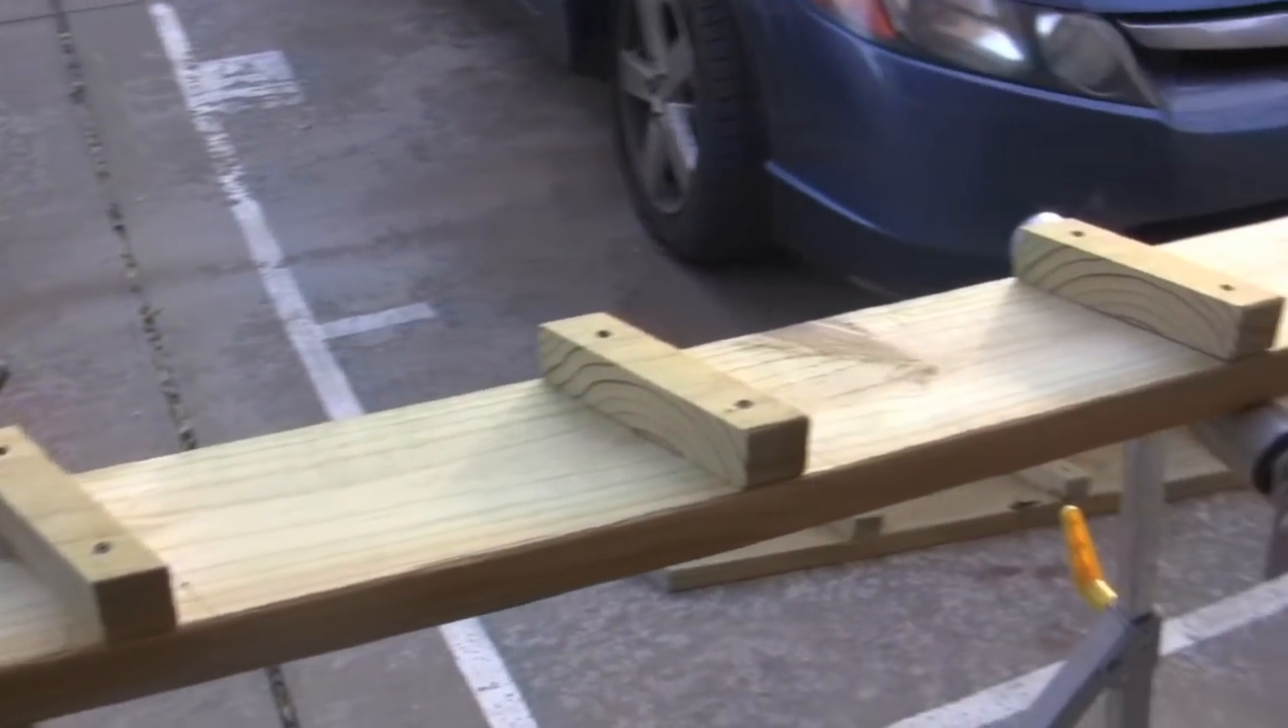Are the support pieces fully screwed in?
Yes.